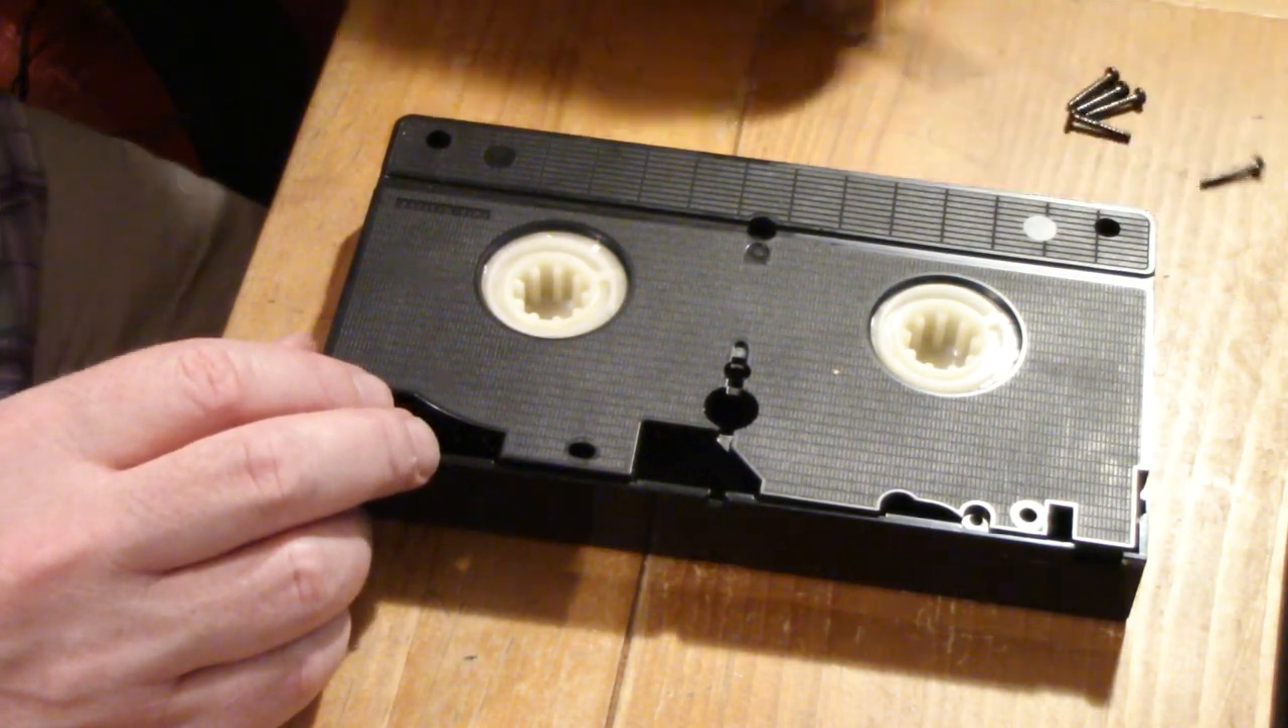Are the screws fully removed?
Yes.